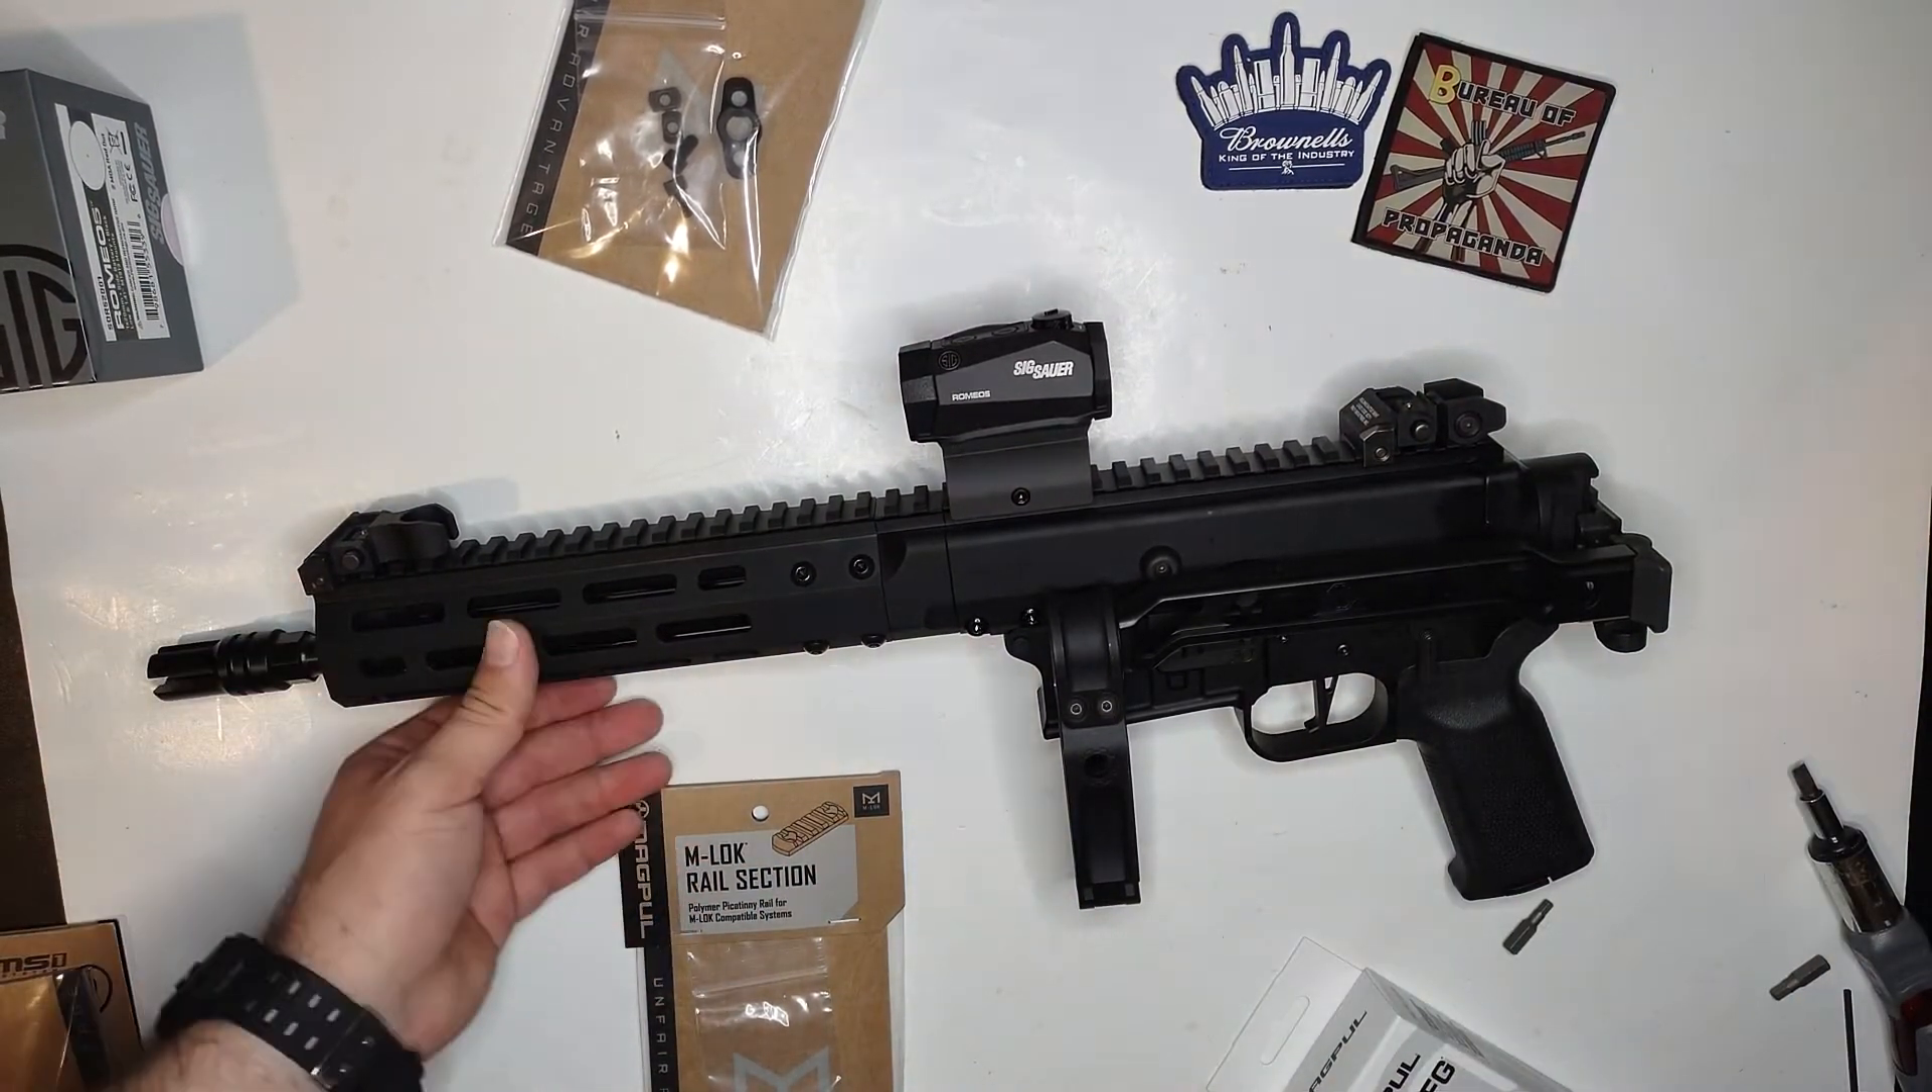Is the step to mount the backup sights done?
Yes.